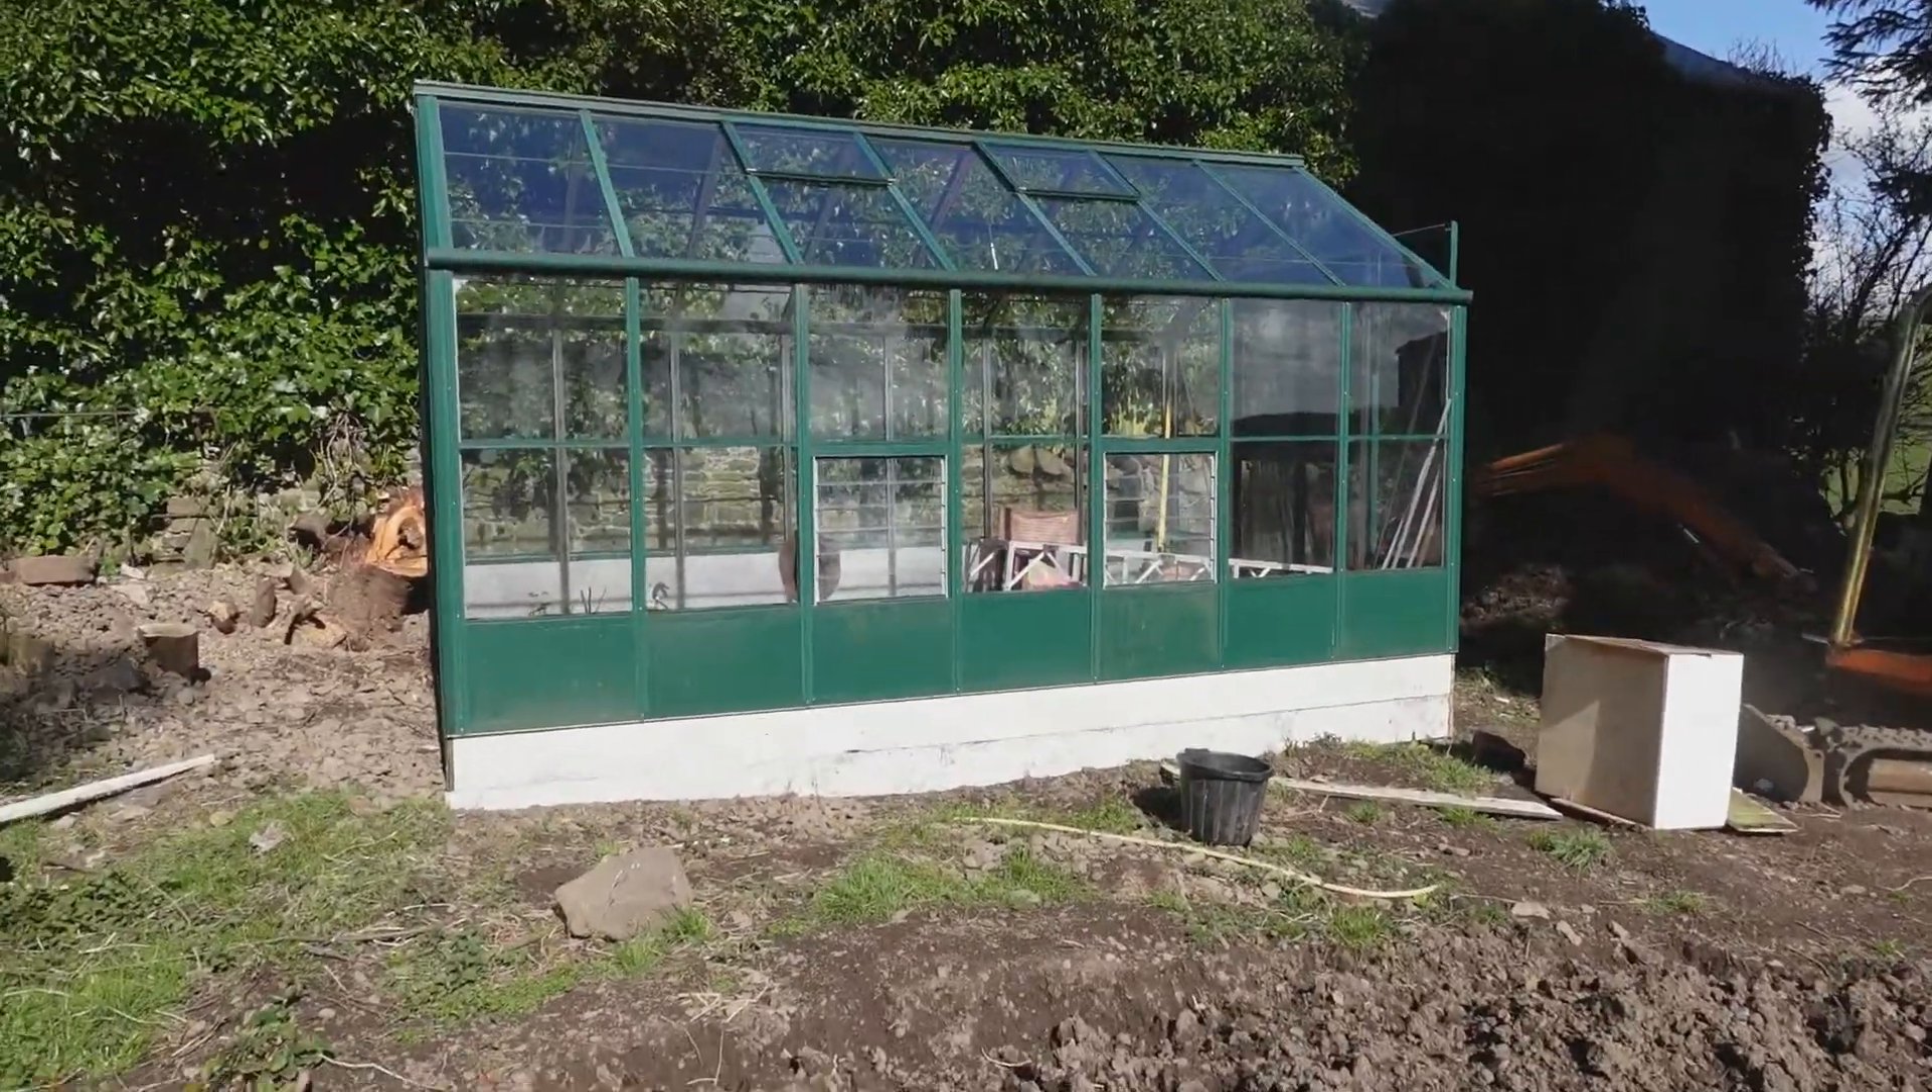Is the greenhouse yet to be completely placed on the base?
No.